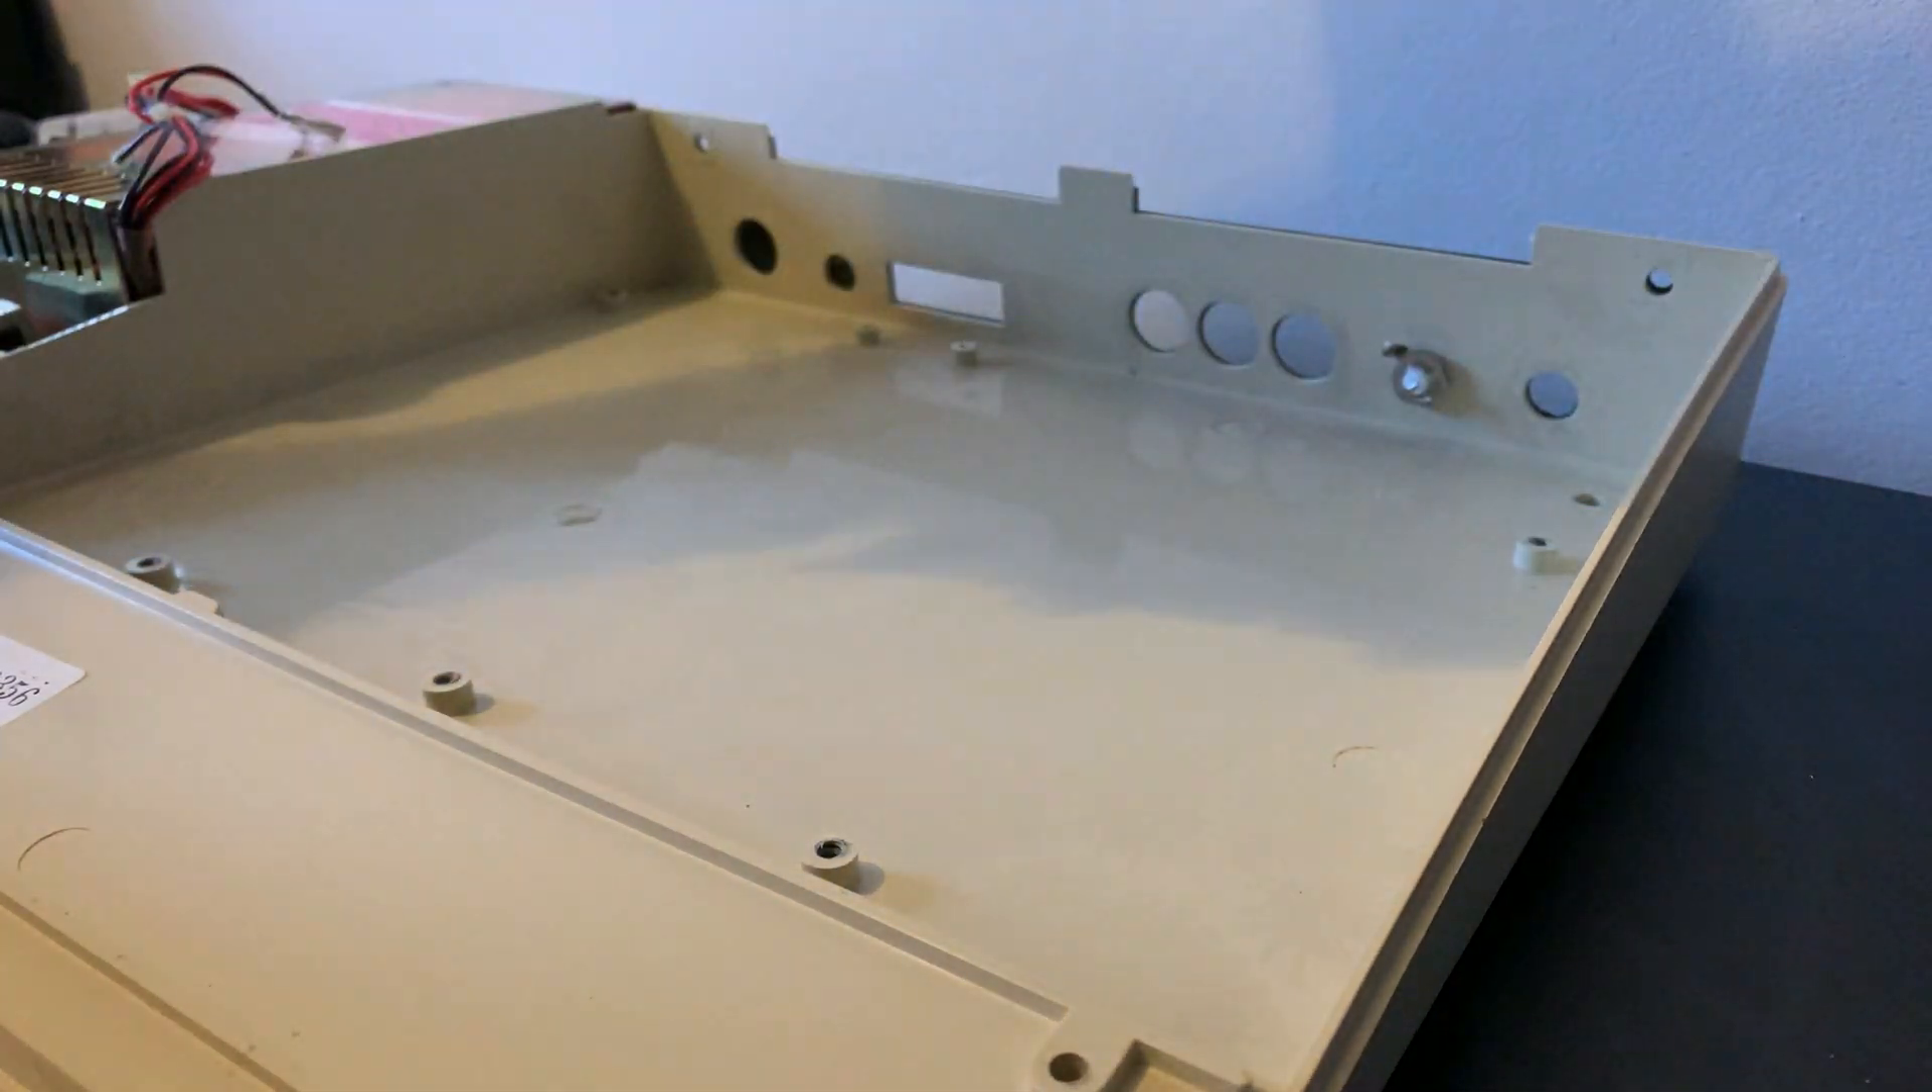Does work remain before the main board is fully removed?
No.